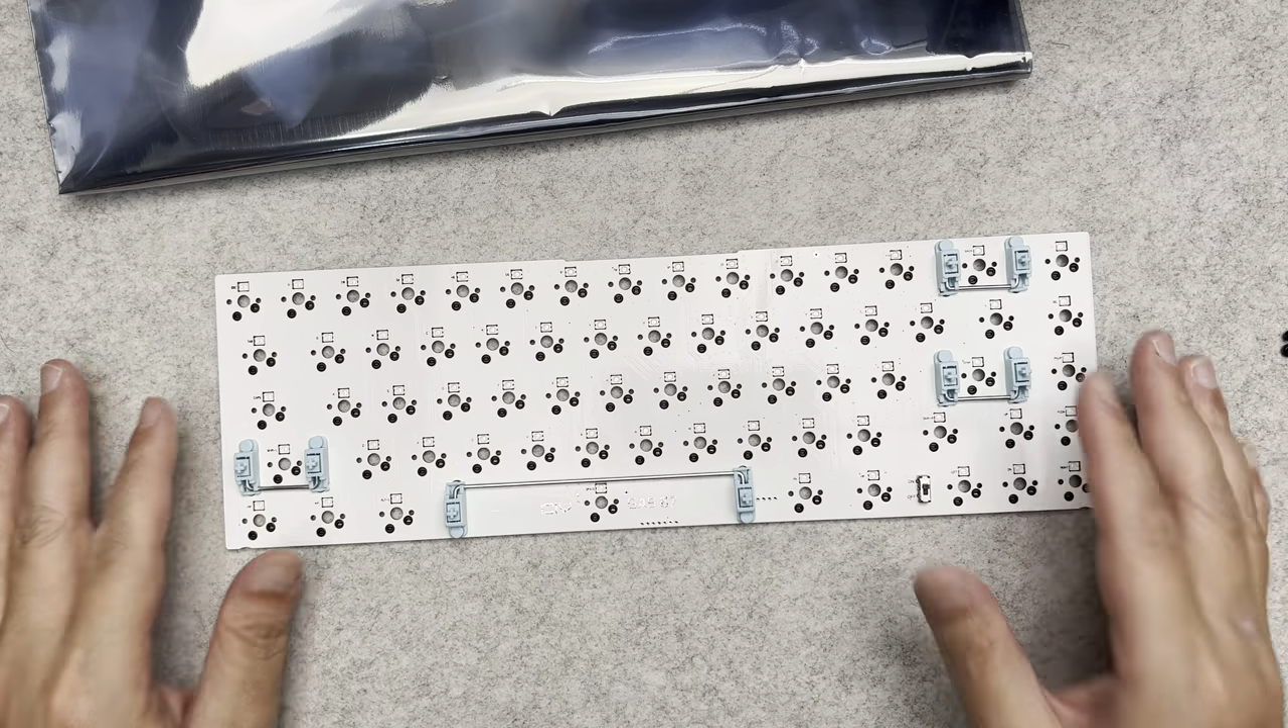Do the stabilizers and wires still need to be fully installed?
No.